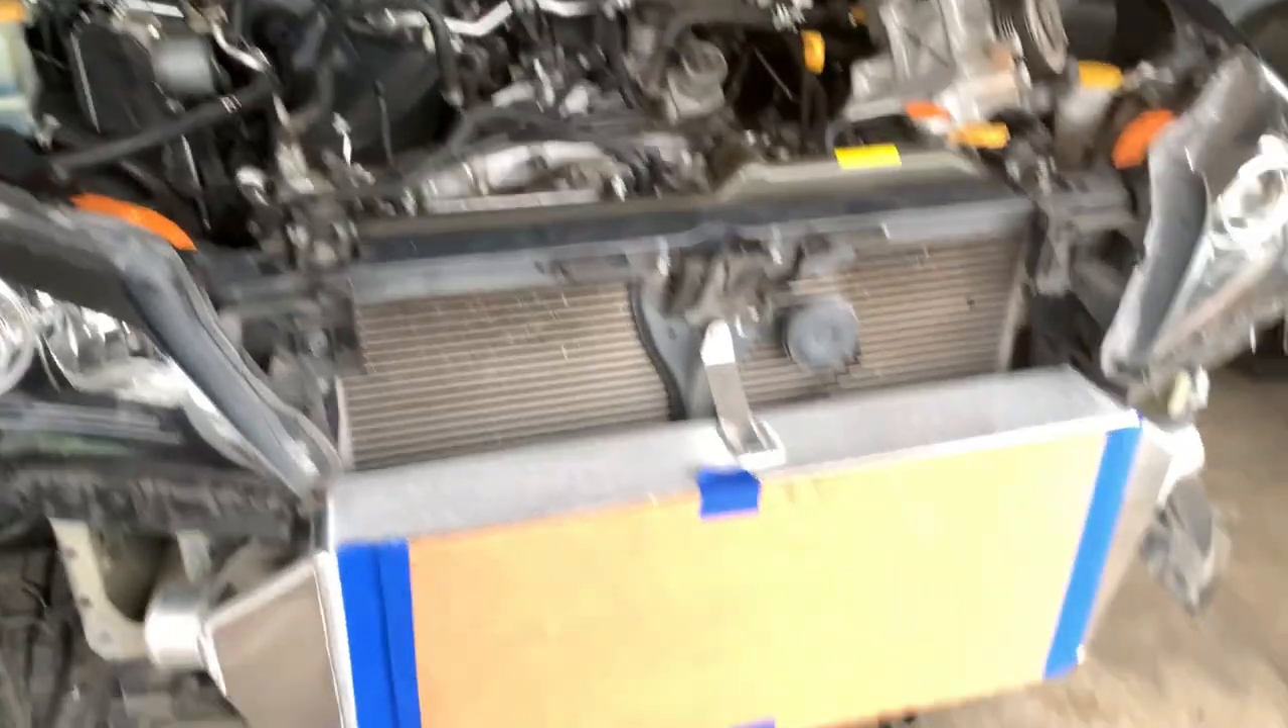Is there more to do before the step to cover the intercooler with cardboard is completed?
No.